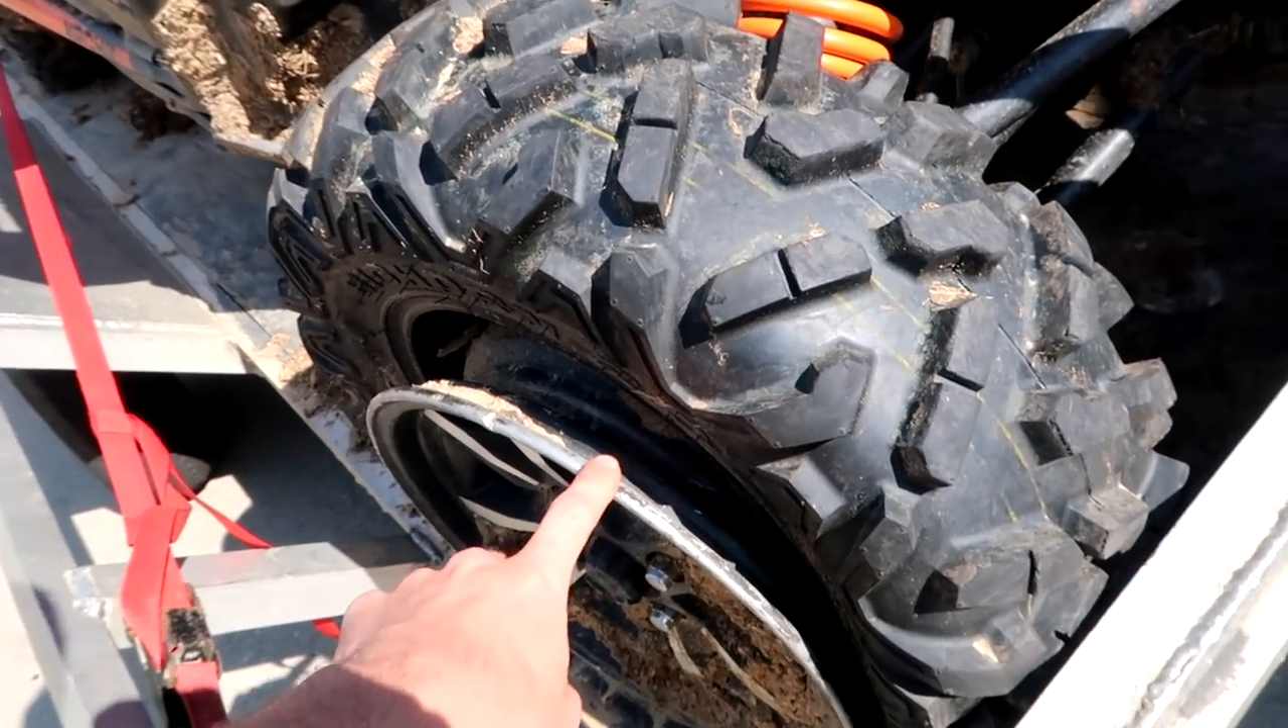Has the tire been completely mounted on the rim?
No.